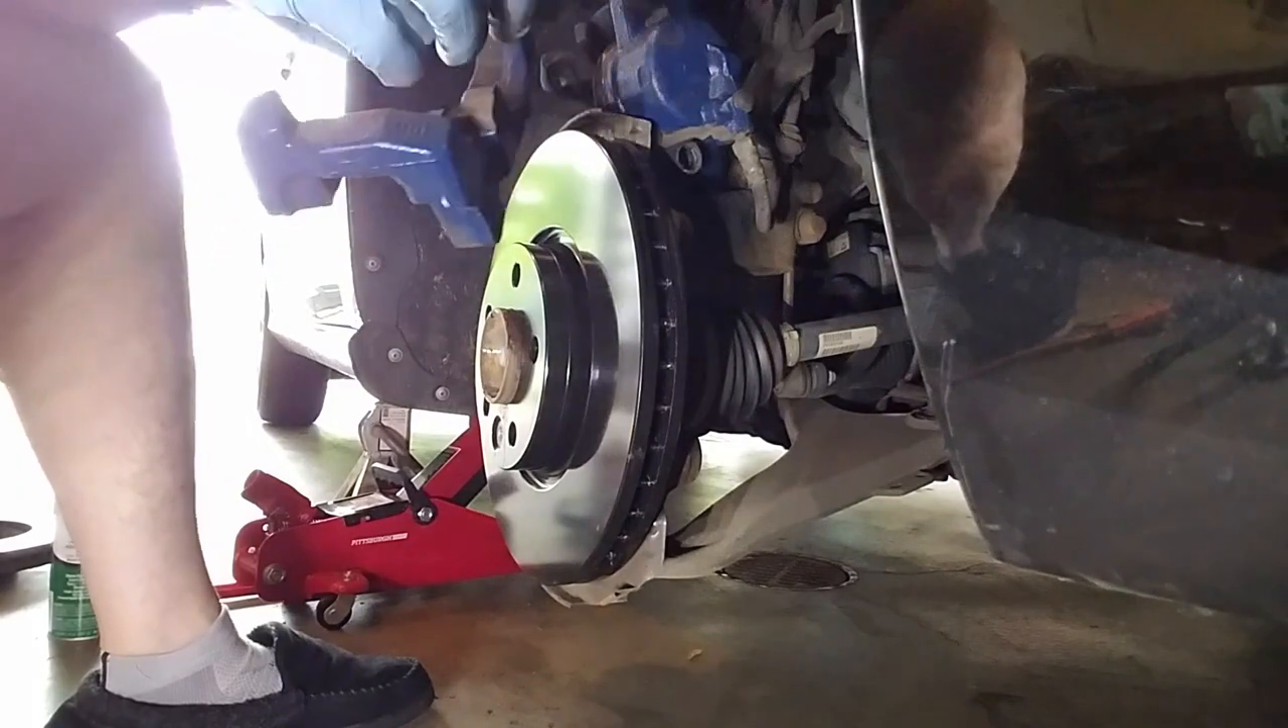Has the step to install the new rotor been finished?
Yes.